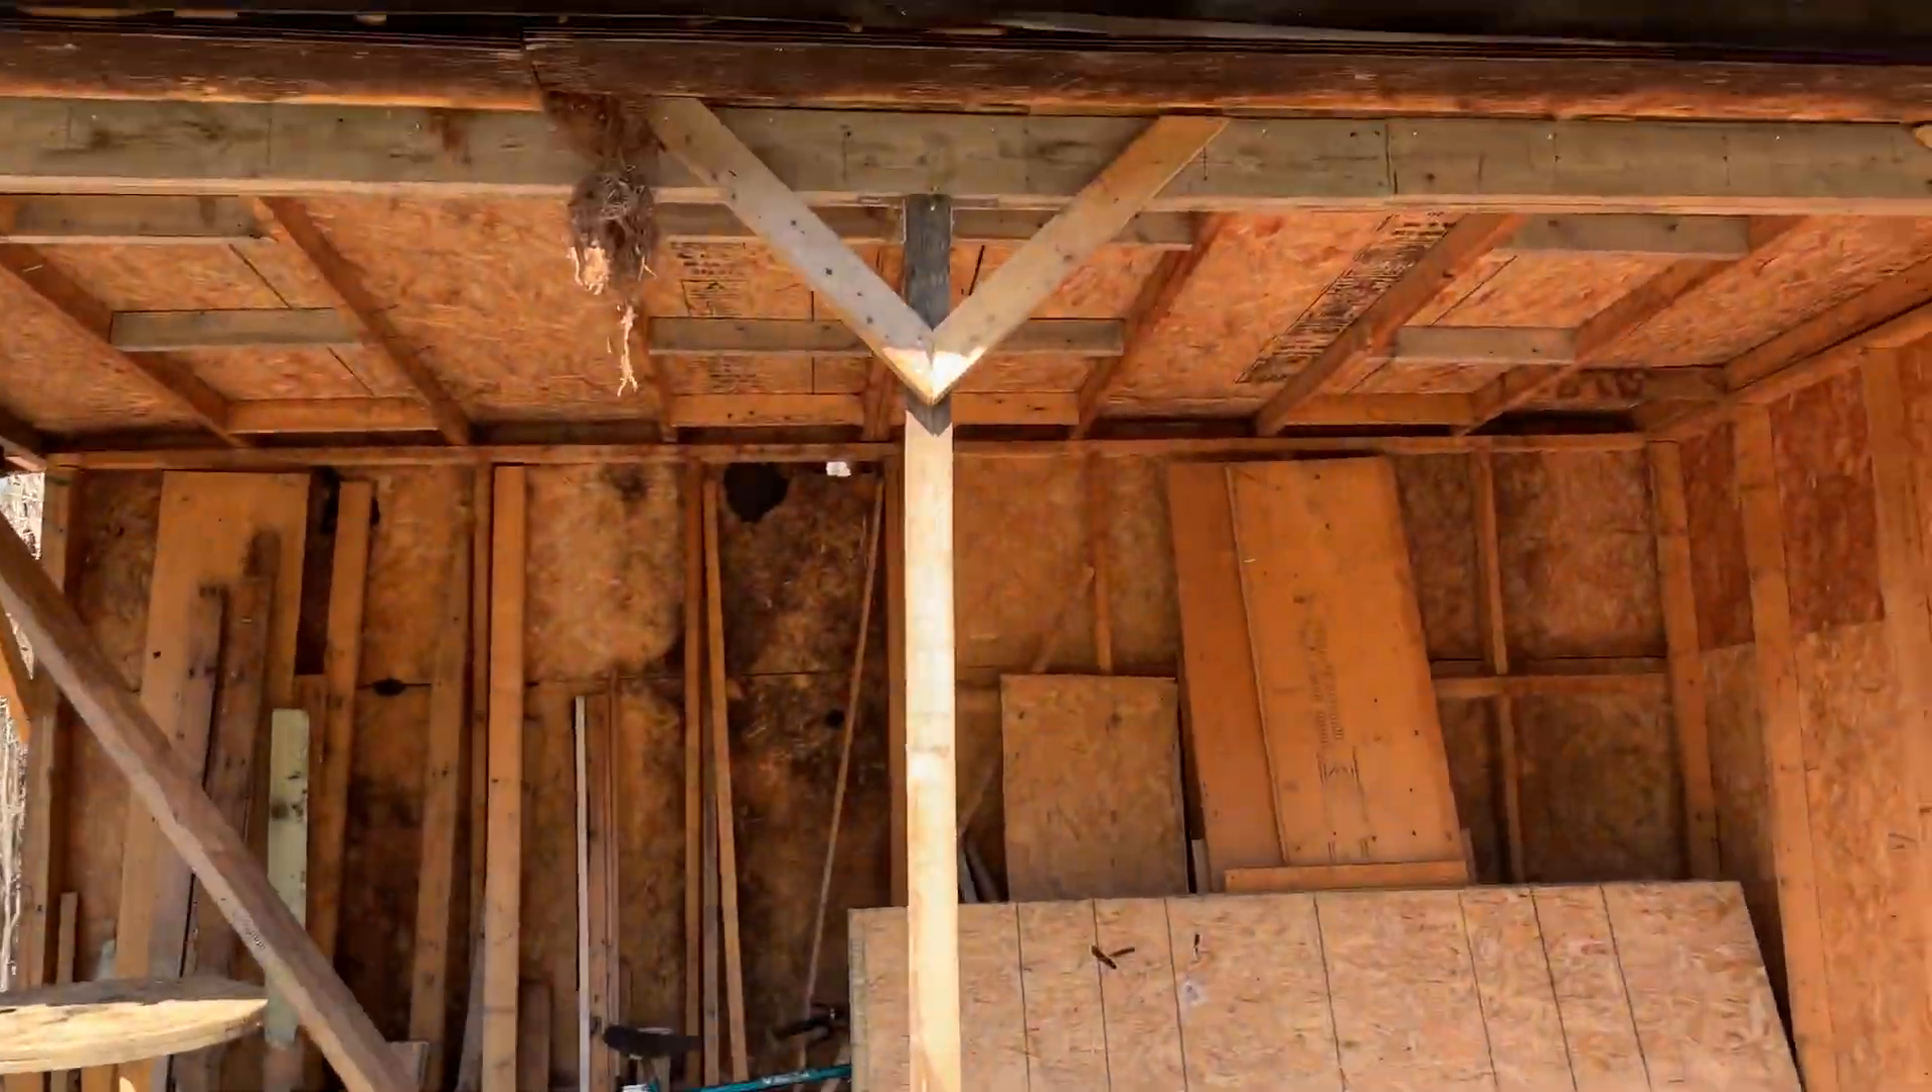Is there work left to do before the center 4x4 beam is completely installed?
No.